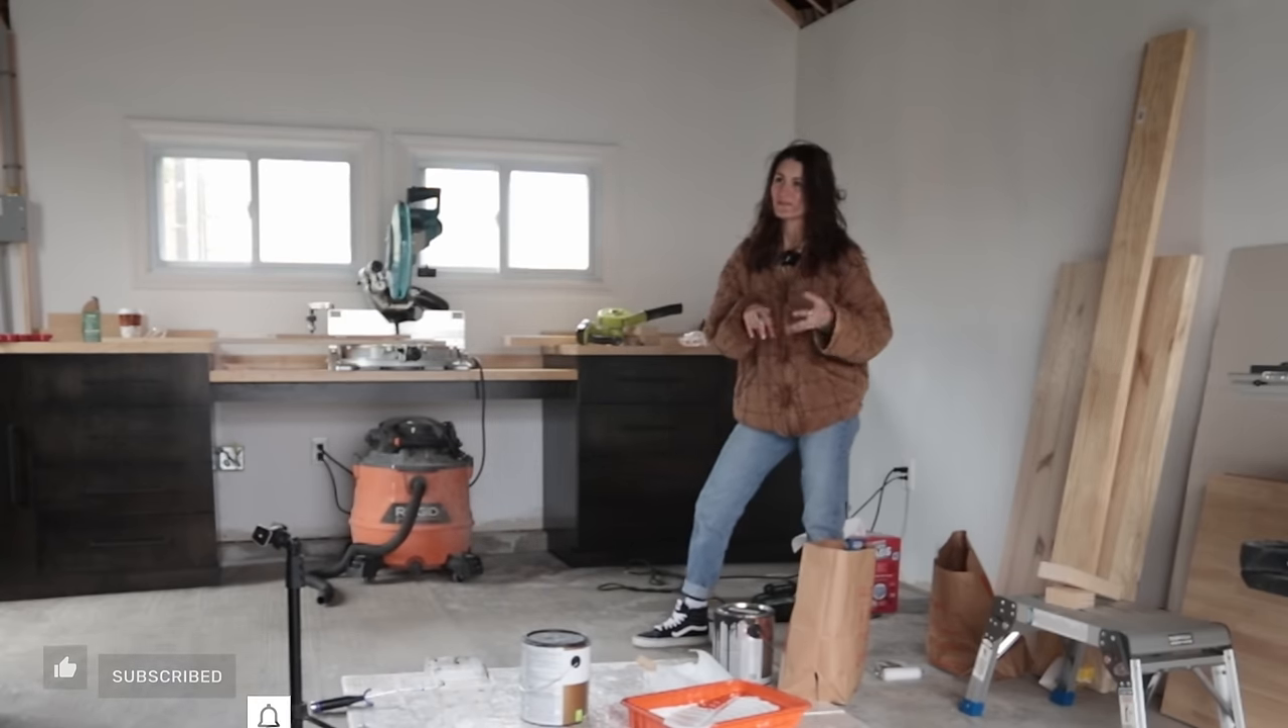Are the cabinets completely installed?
Yes.